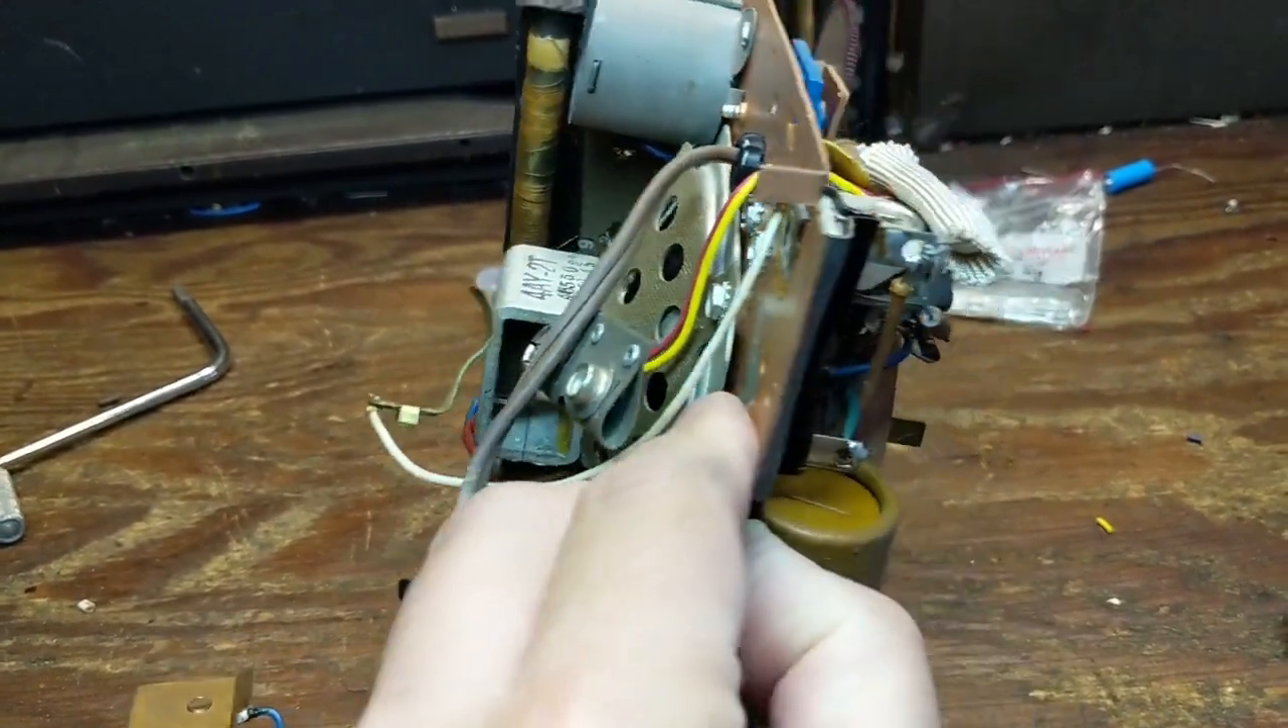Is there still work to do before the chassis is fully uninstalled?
No.